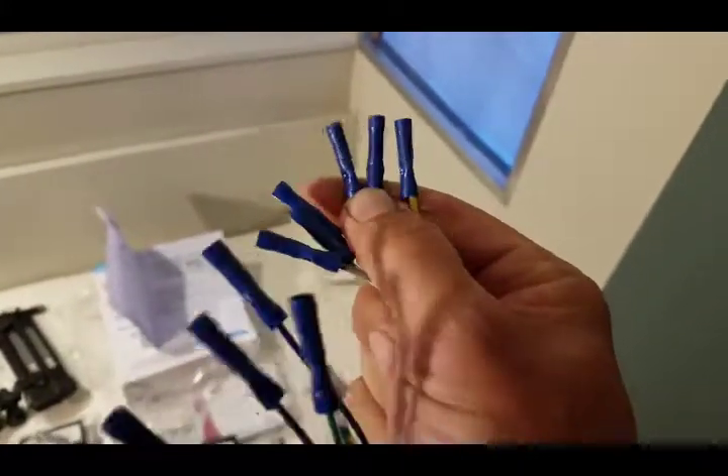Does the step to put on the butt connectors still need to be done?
No.